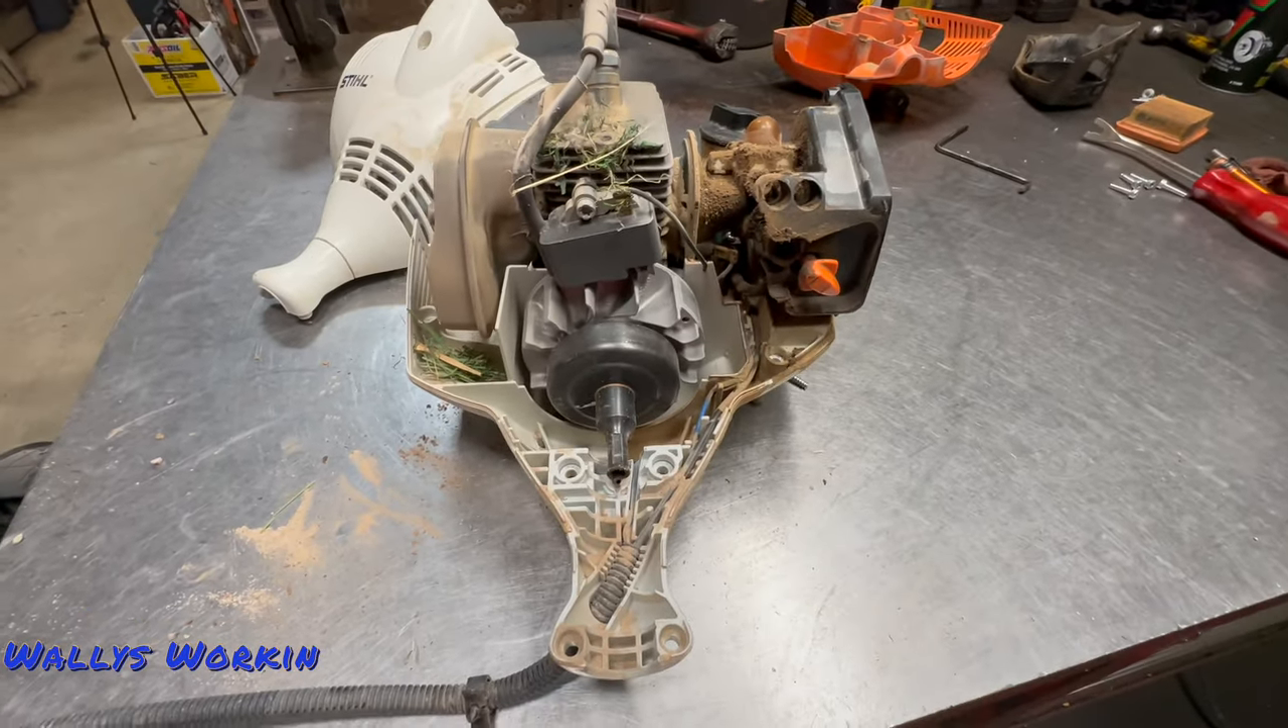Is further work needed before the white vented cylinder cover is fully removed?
No.